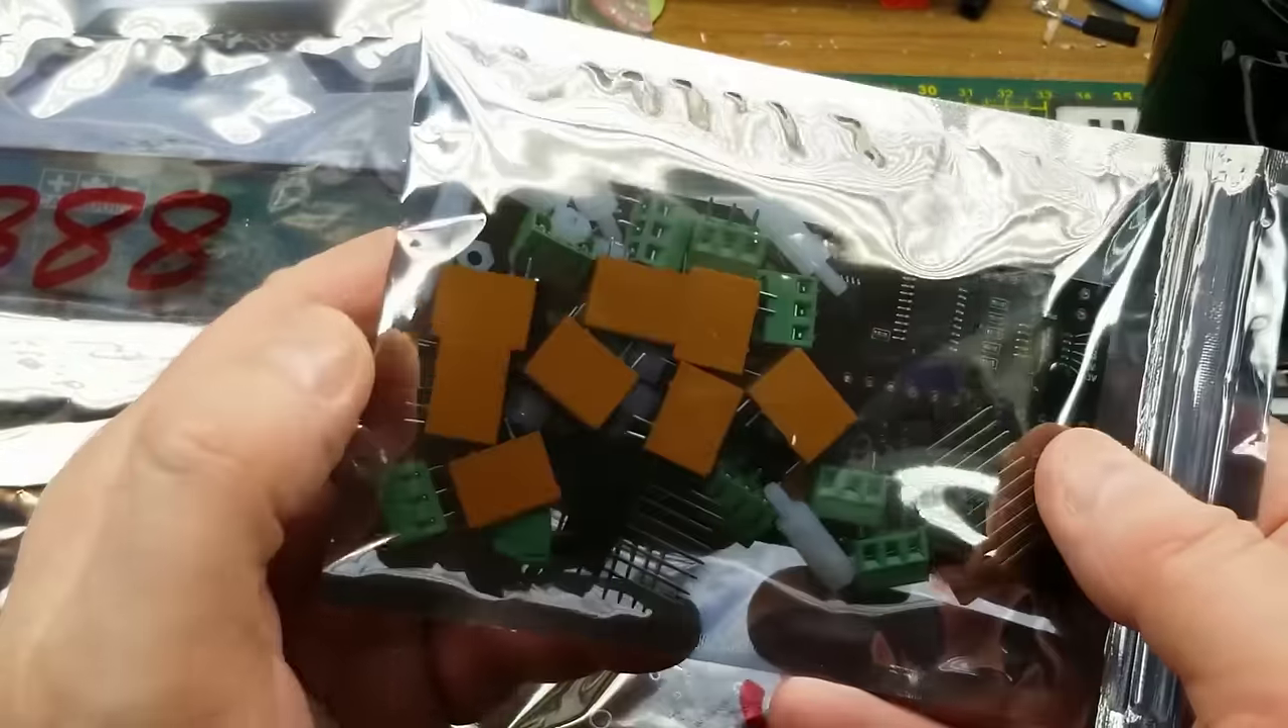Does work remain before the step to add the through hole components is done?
Yes.